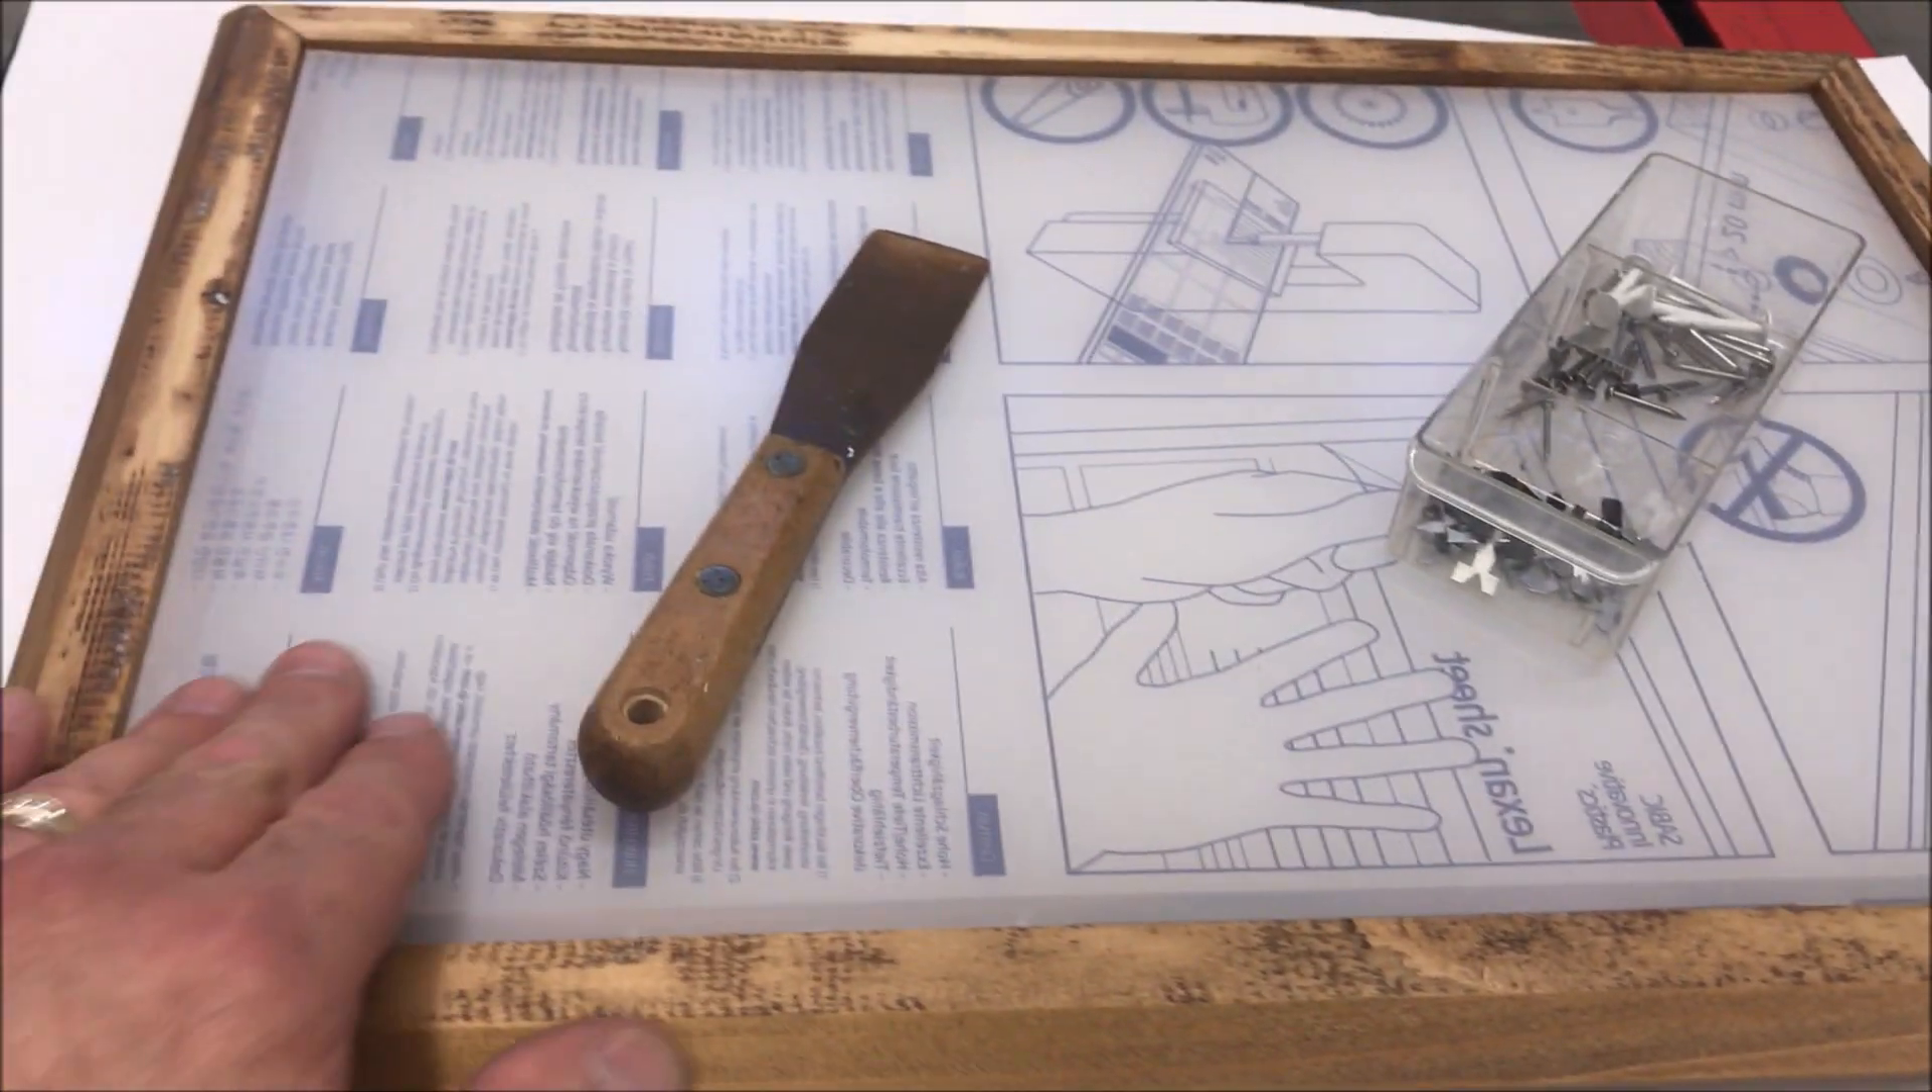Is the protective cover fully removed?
No.